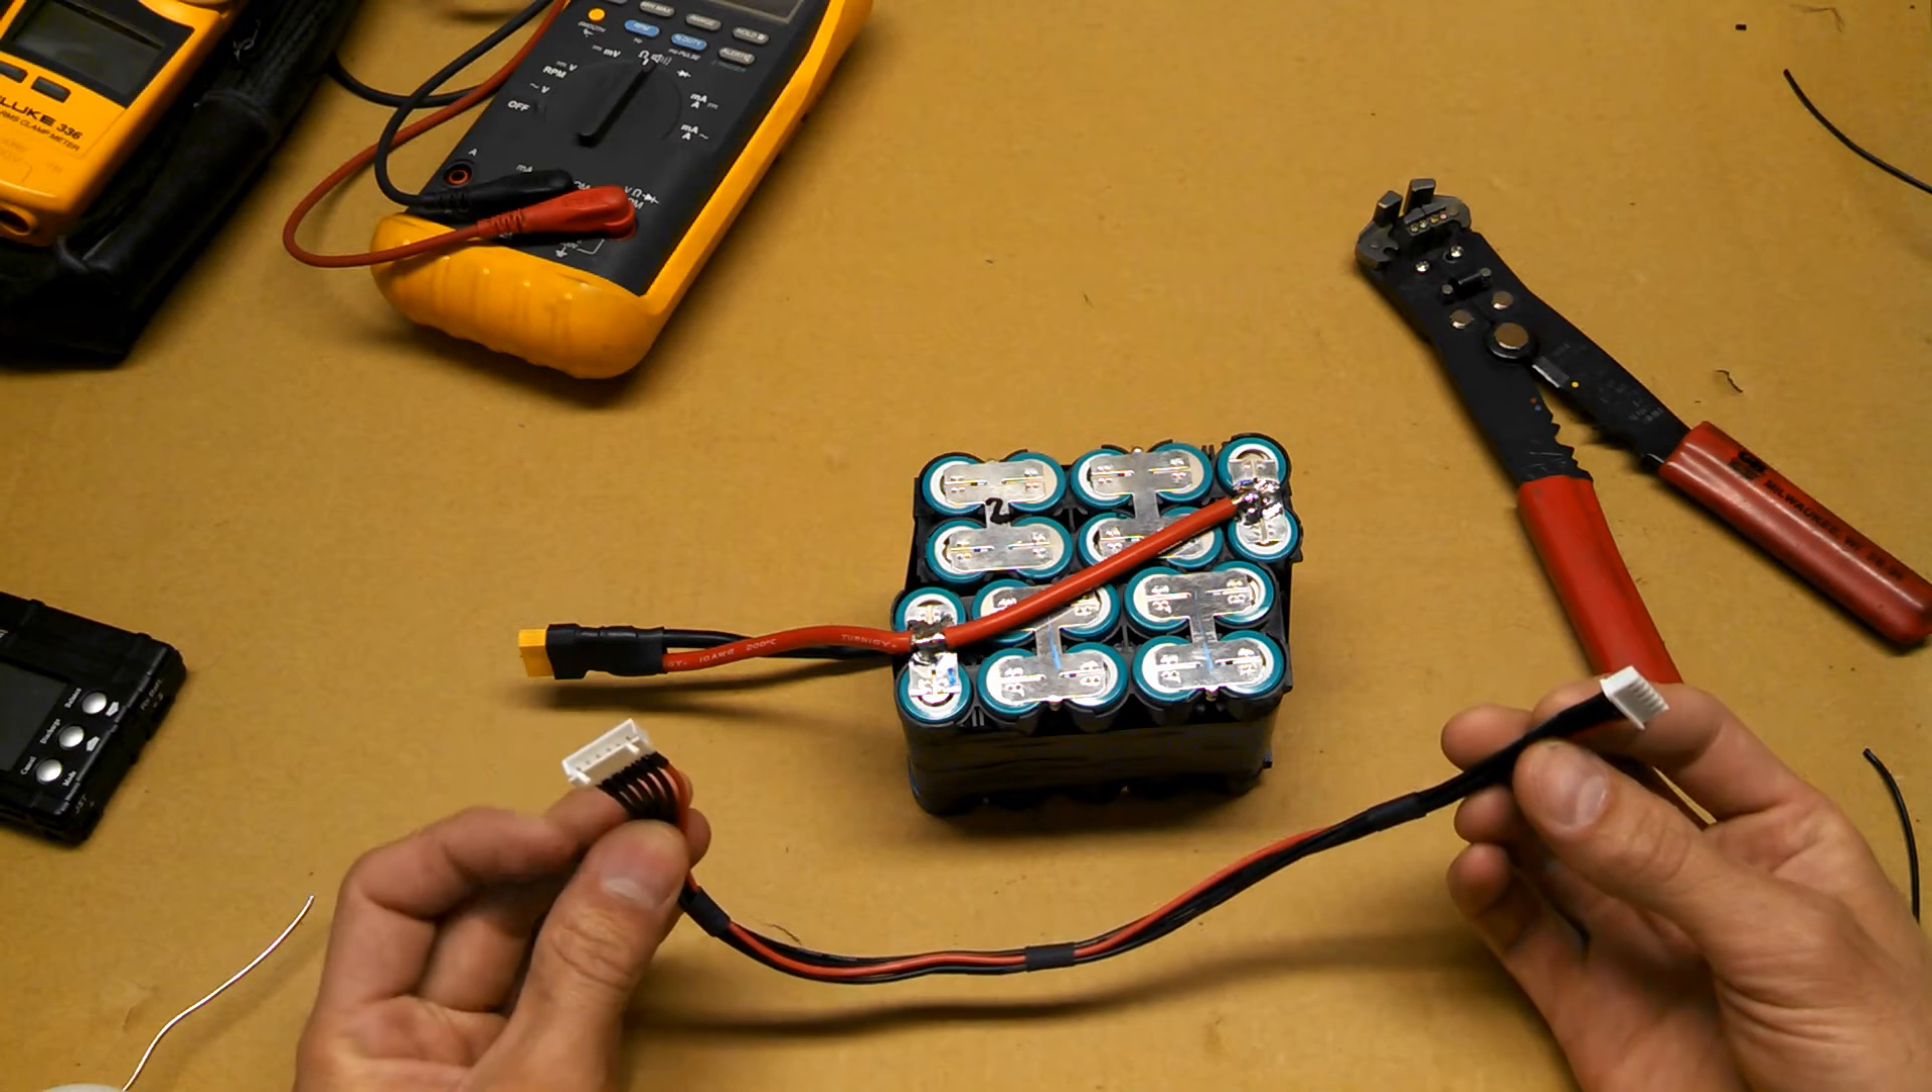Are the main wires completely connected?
Yes.